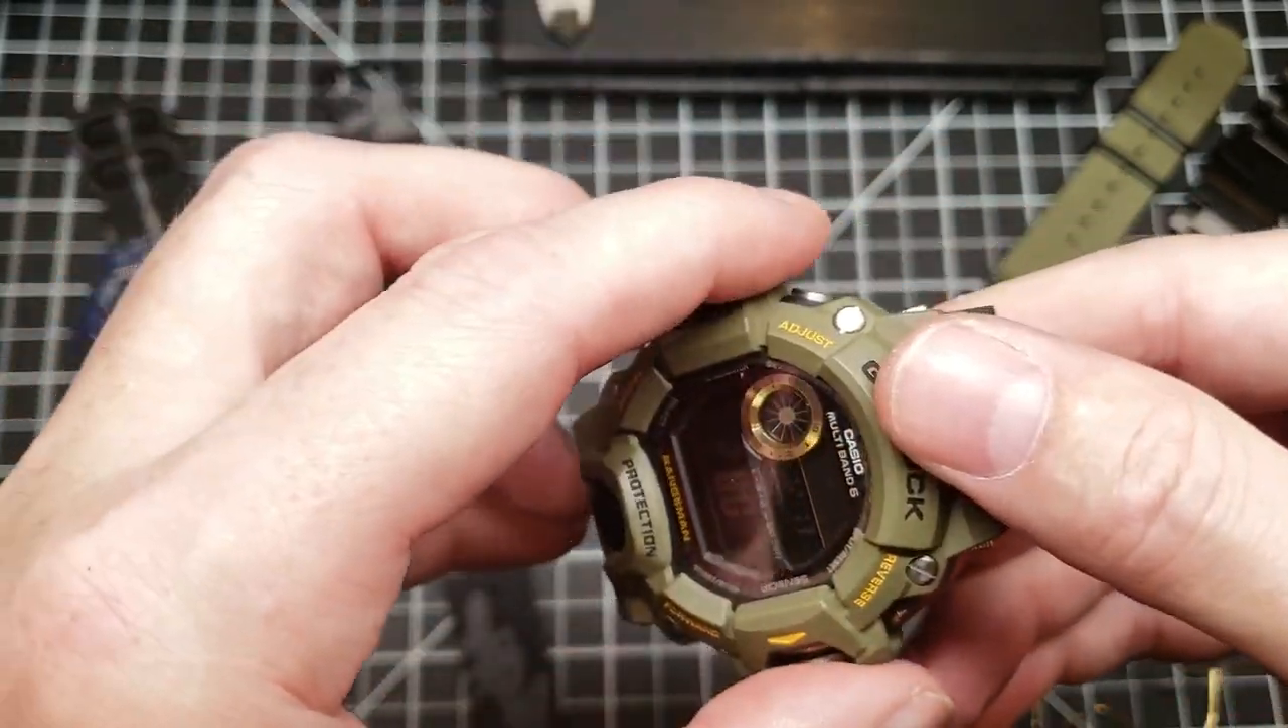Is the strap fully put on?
No.